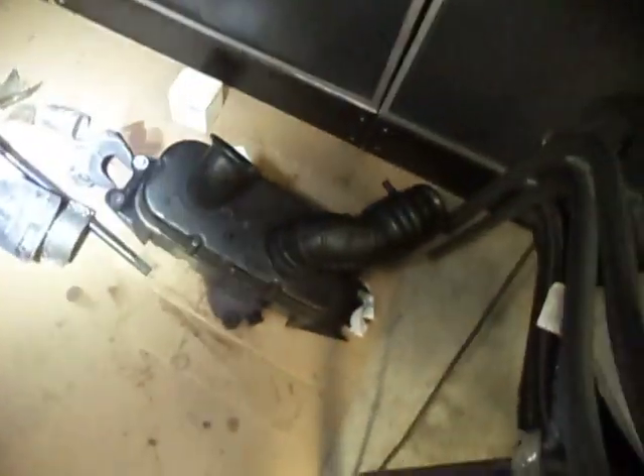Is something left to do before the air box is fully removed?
No.